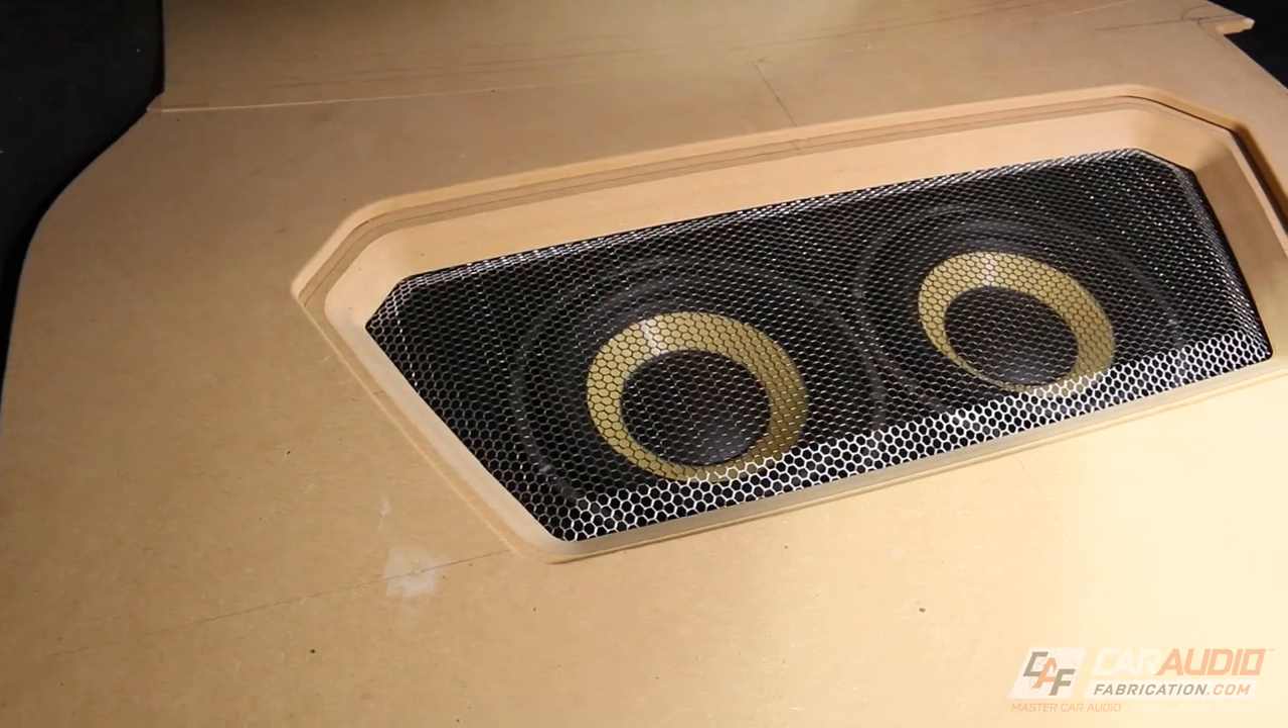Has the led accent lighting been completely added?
No.